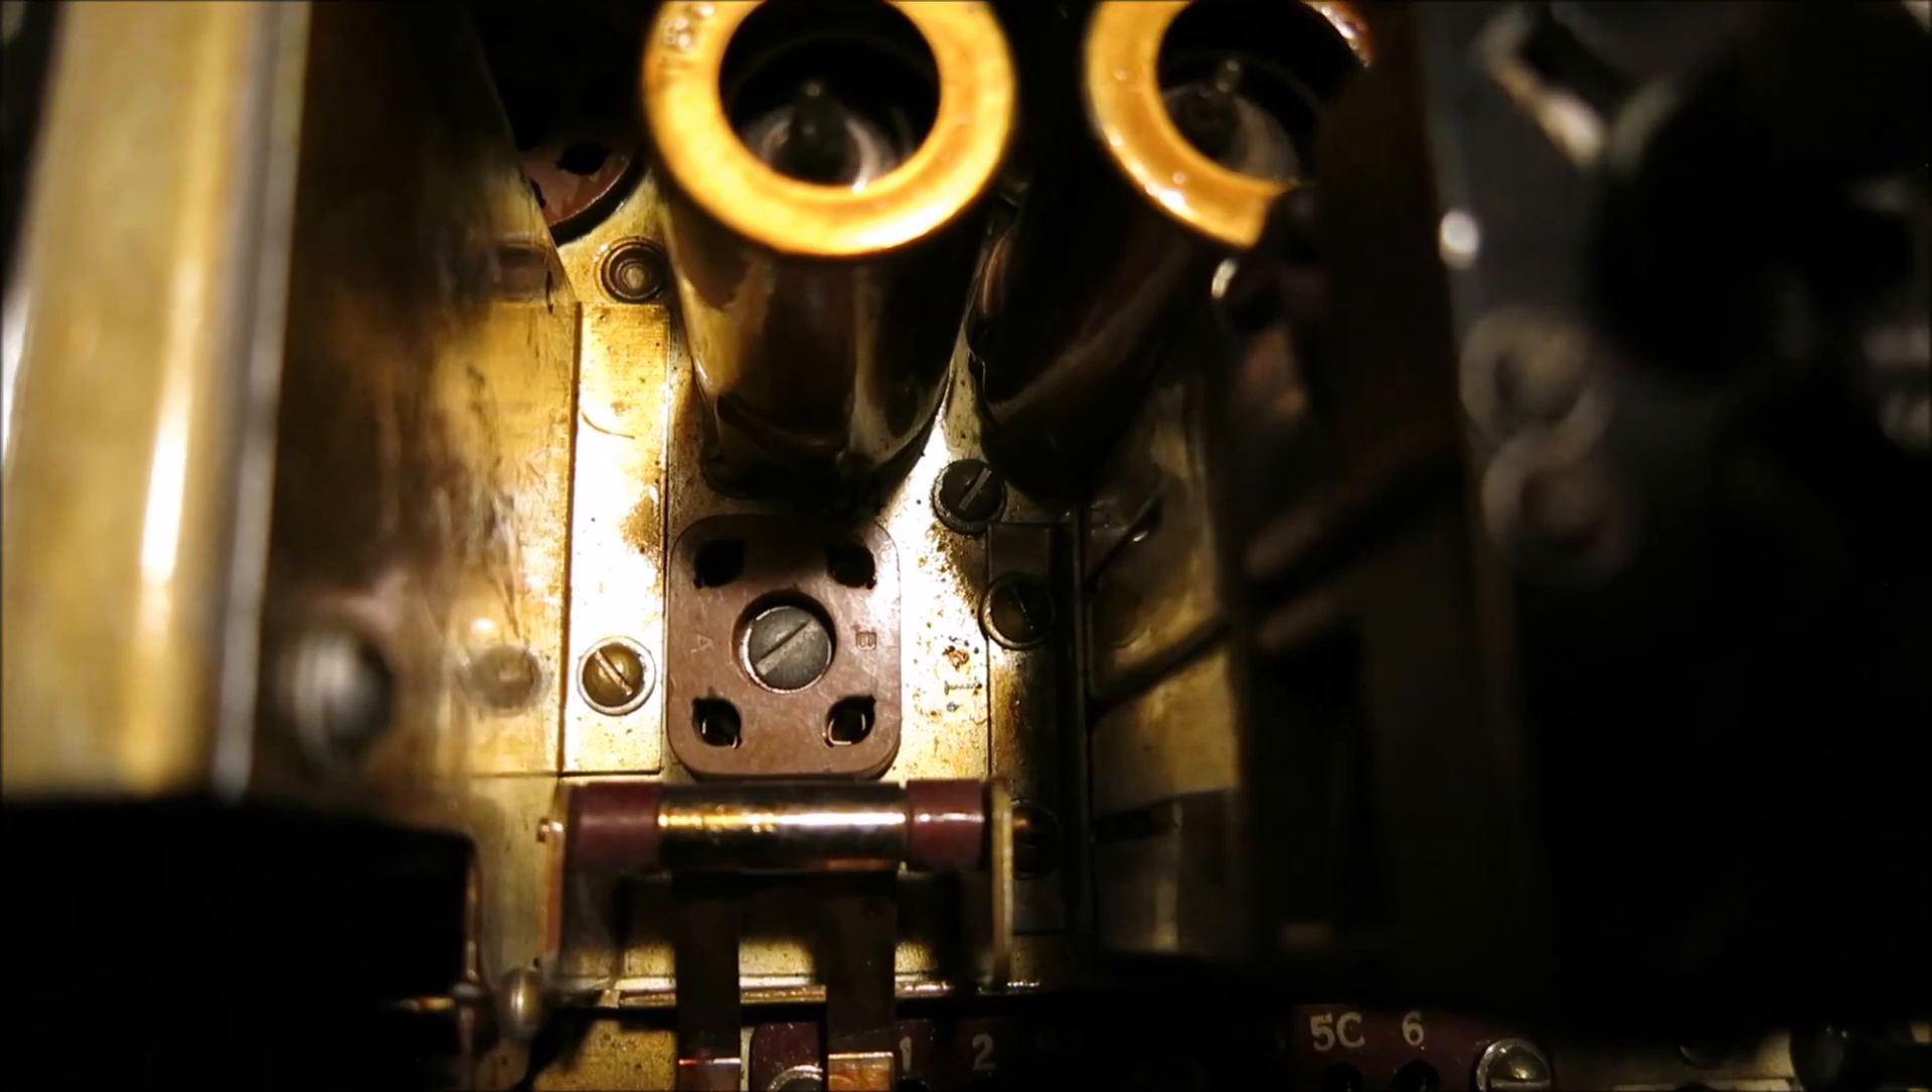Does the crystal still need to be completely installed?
Yes.